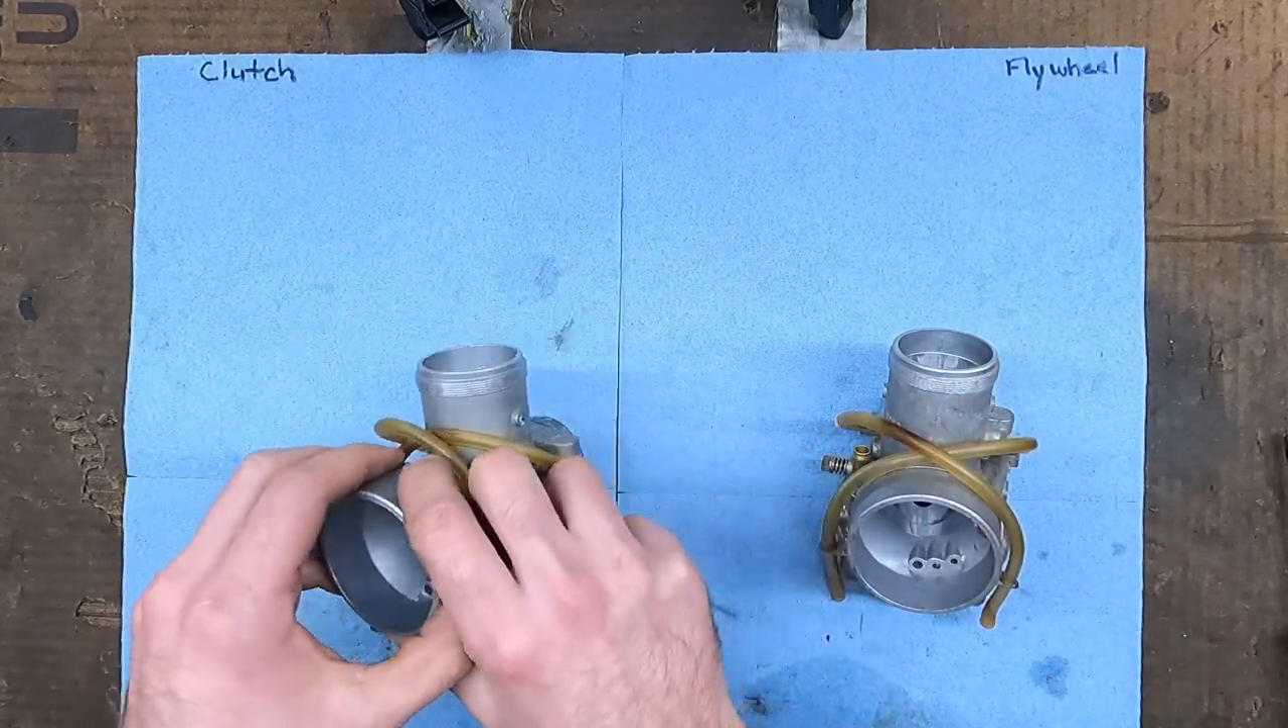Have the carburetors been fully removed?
Yes.